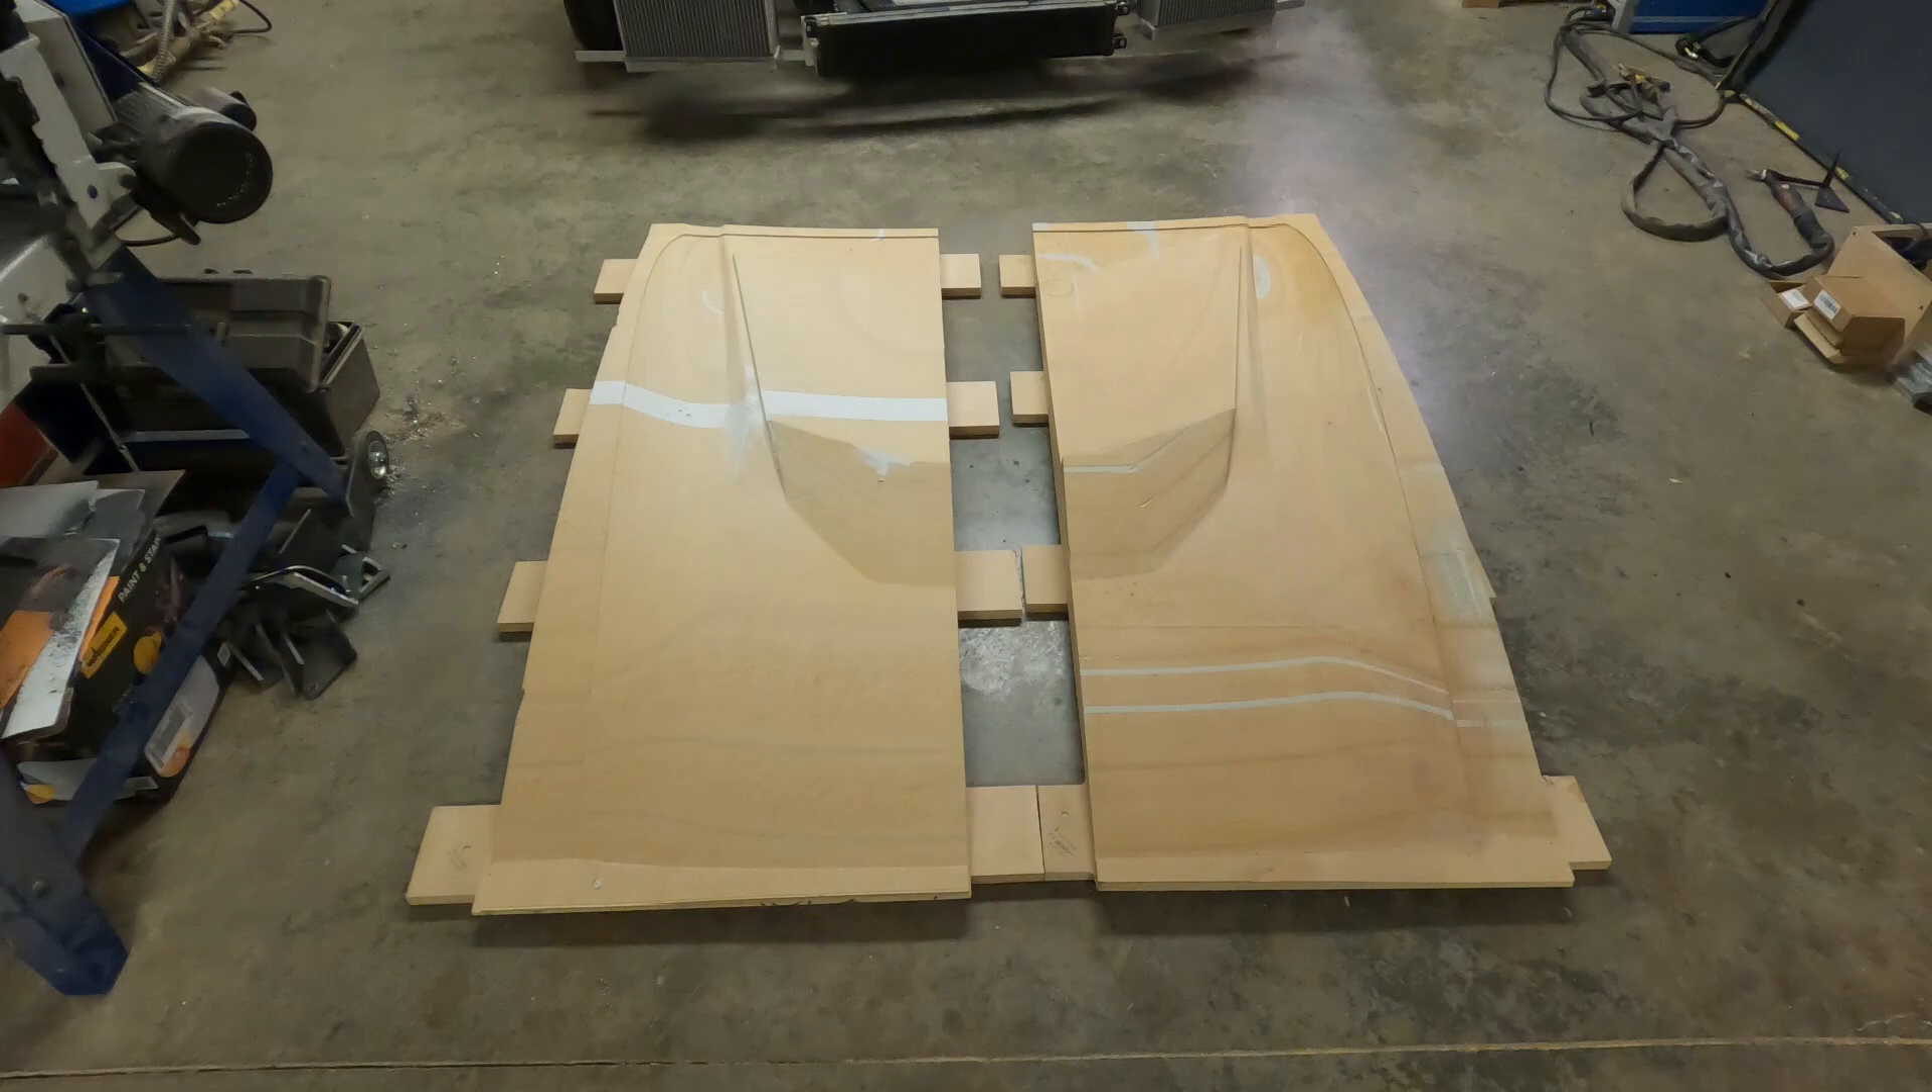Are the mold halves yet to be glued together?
Yes.